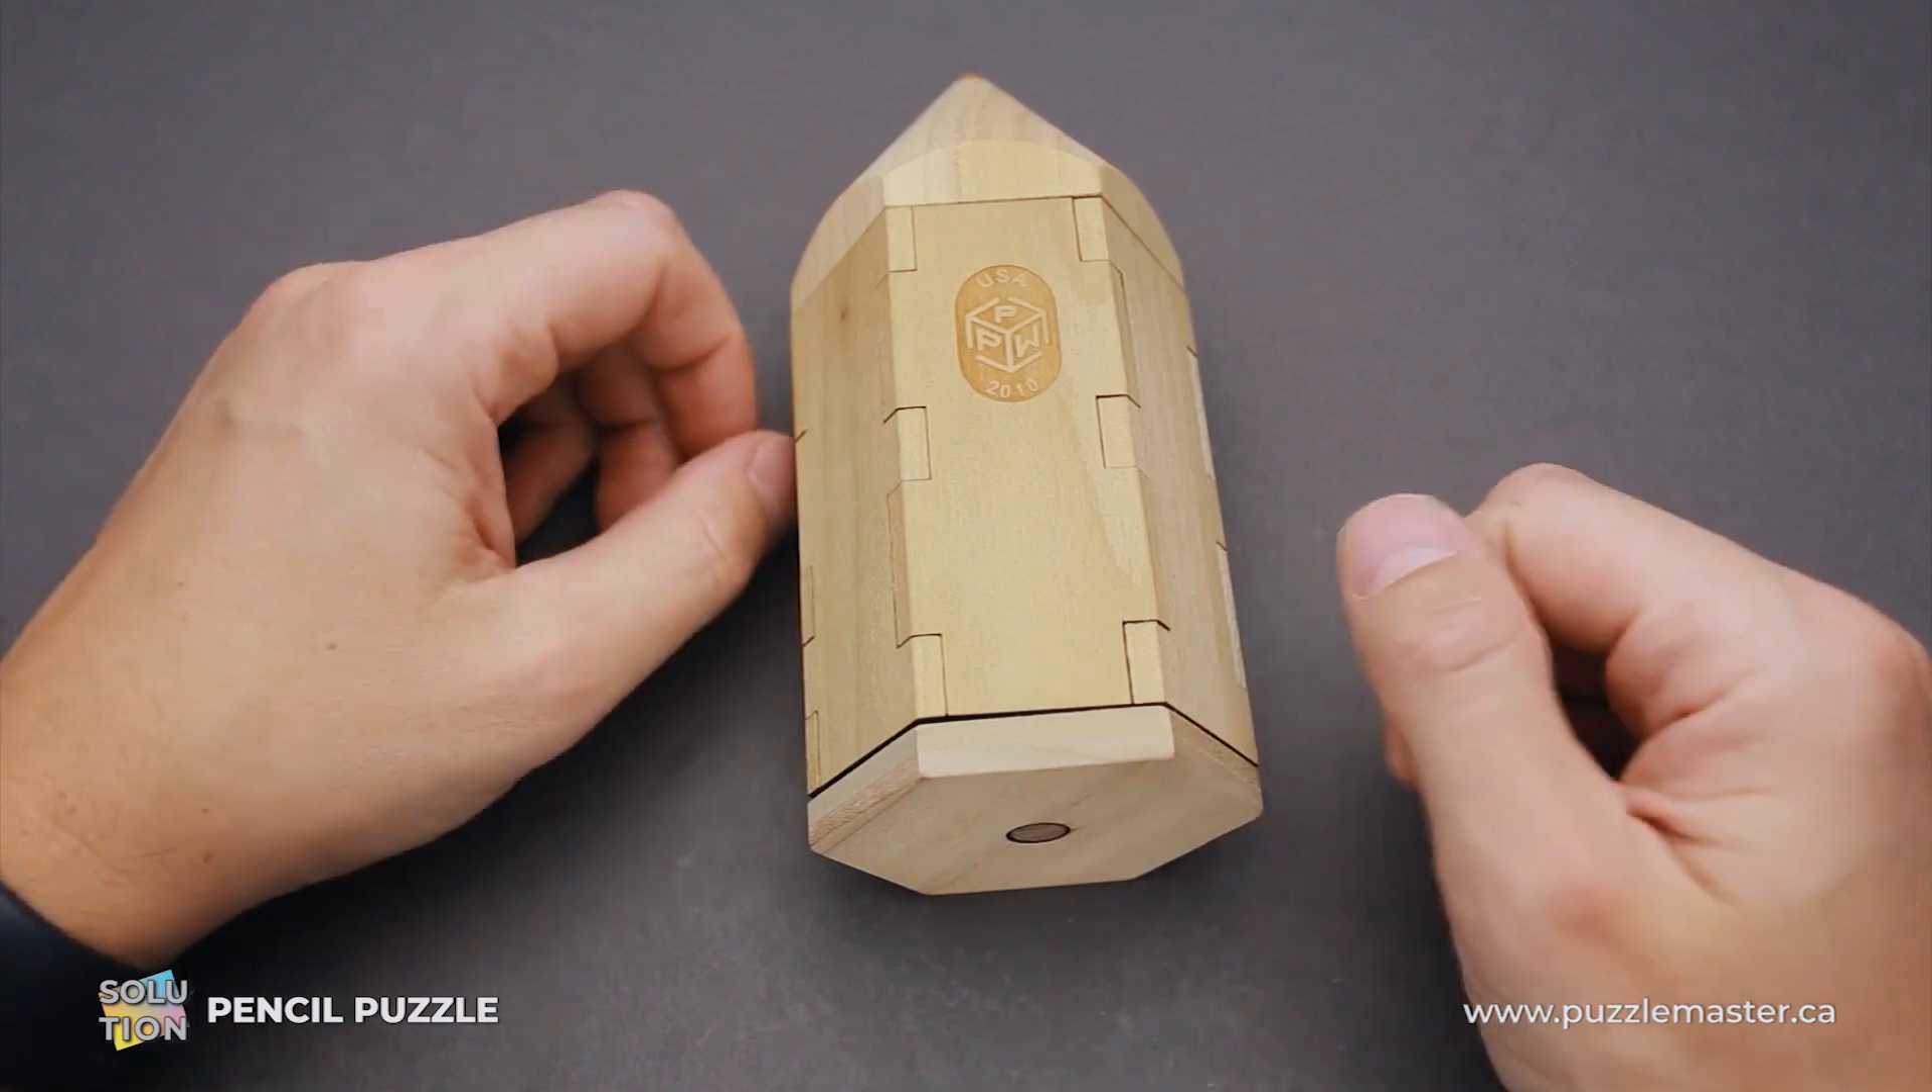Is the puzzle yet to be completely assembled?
No.